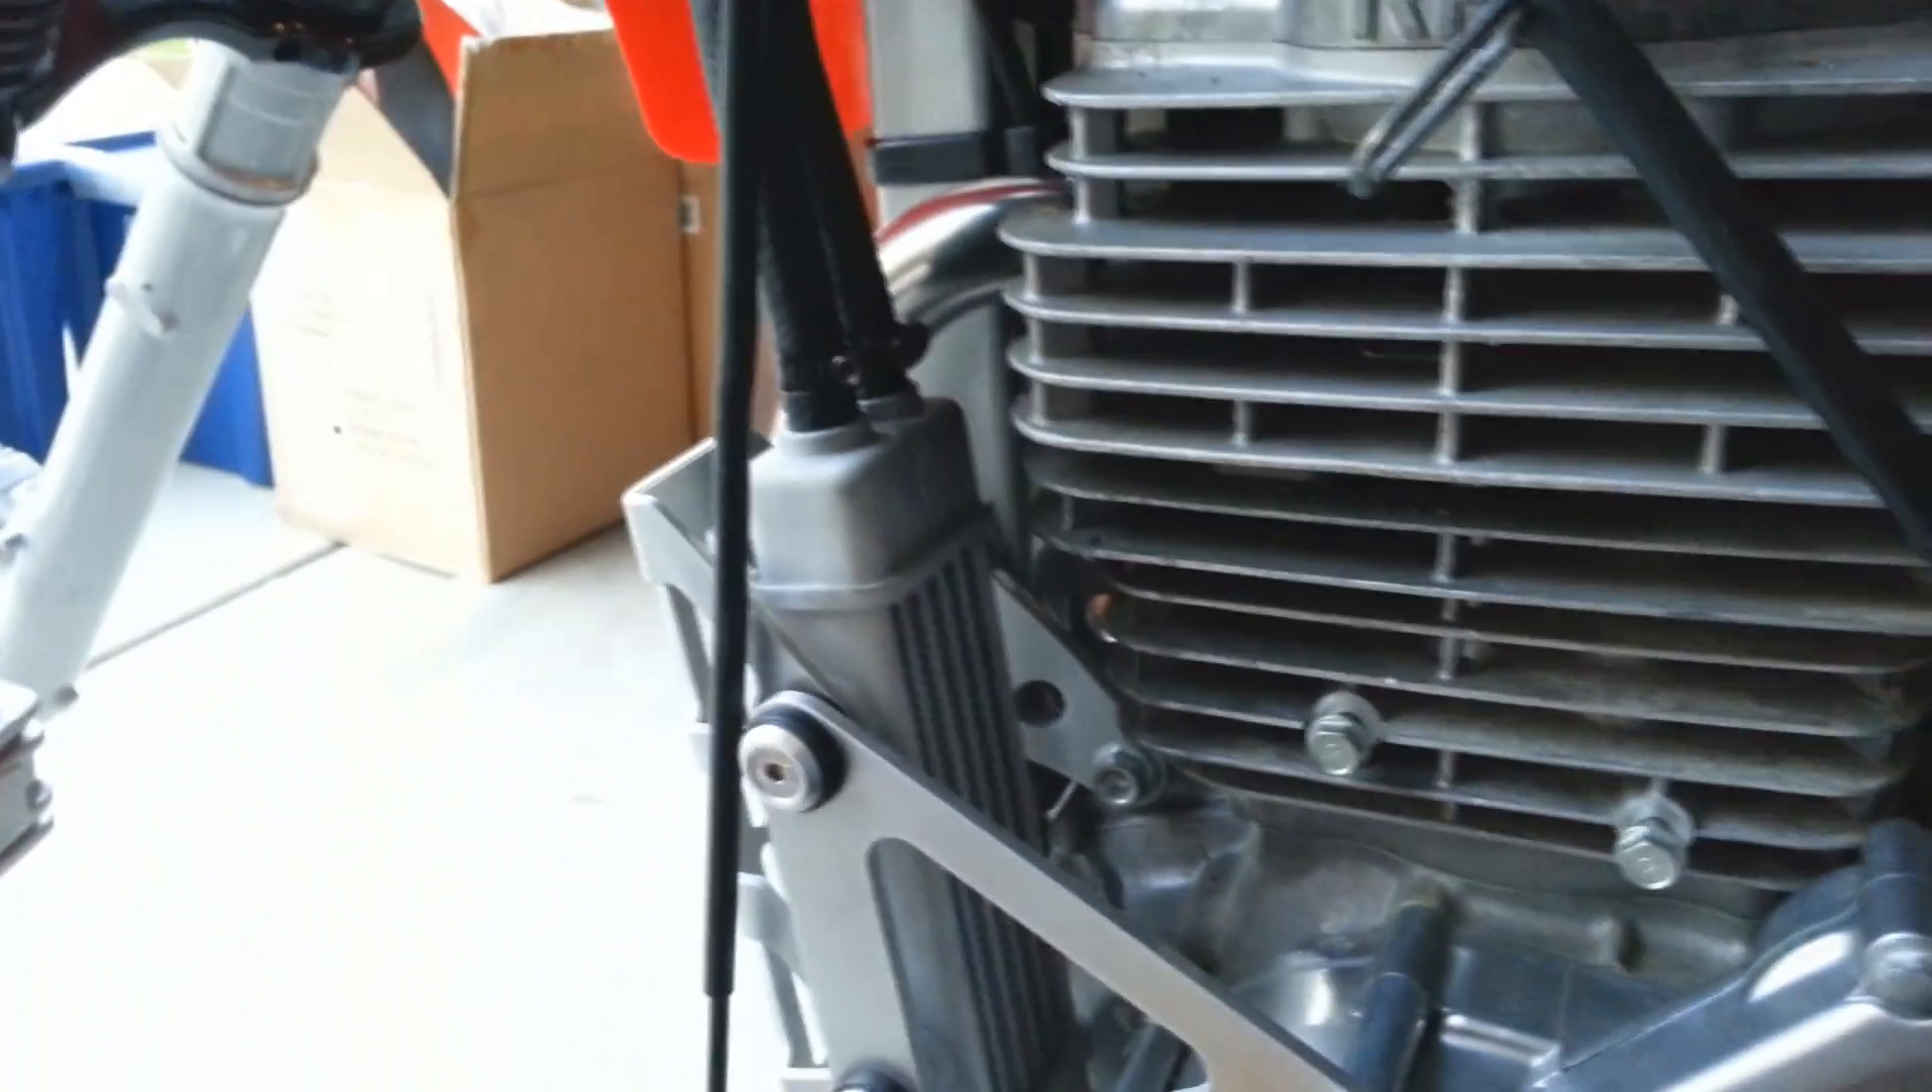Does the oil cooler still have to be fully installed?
No.